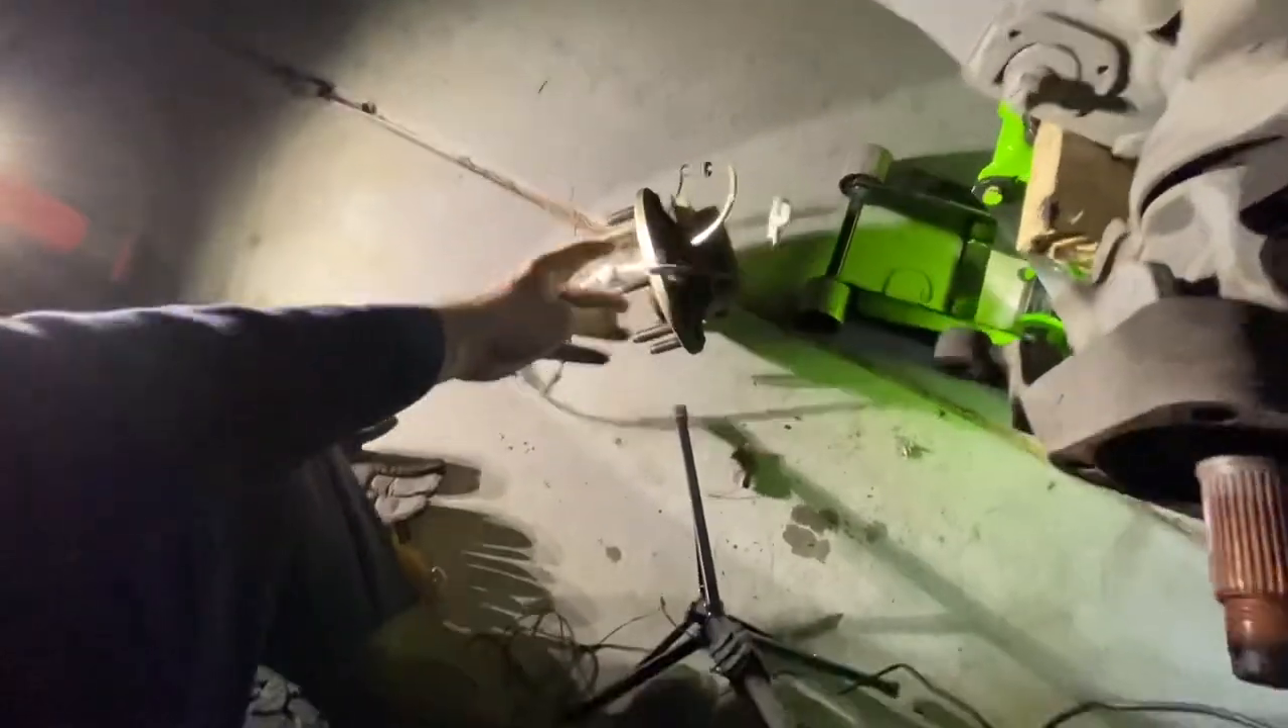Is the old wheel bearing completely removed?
Yes.